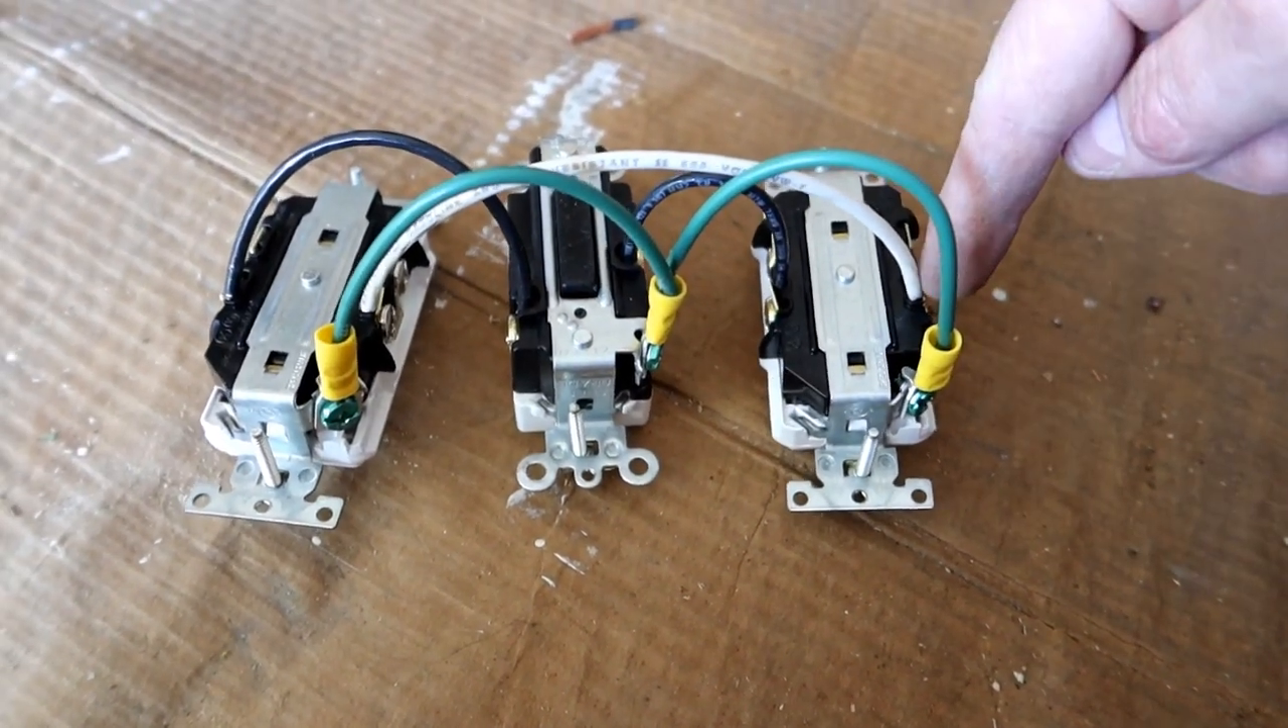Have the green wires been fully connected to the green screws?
Yes.